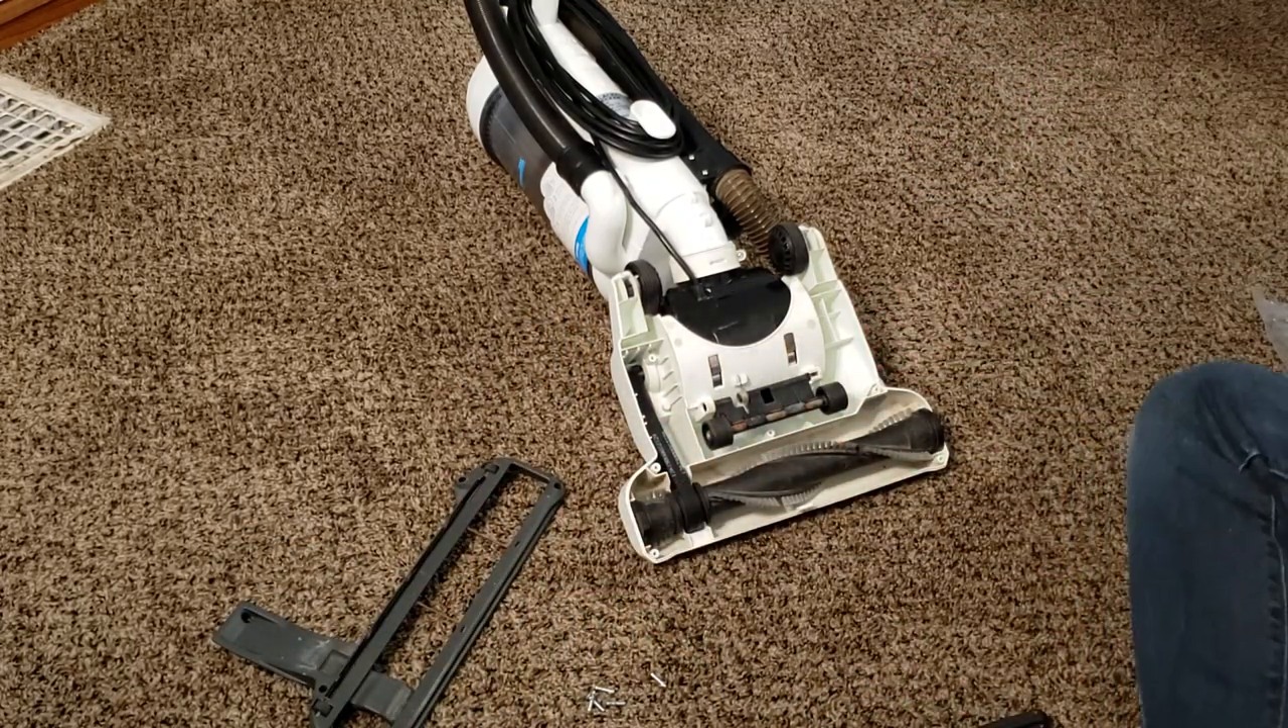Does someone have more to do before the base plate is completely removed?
No.